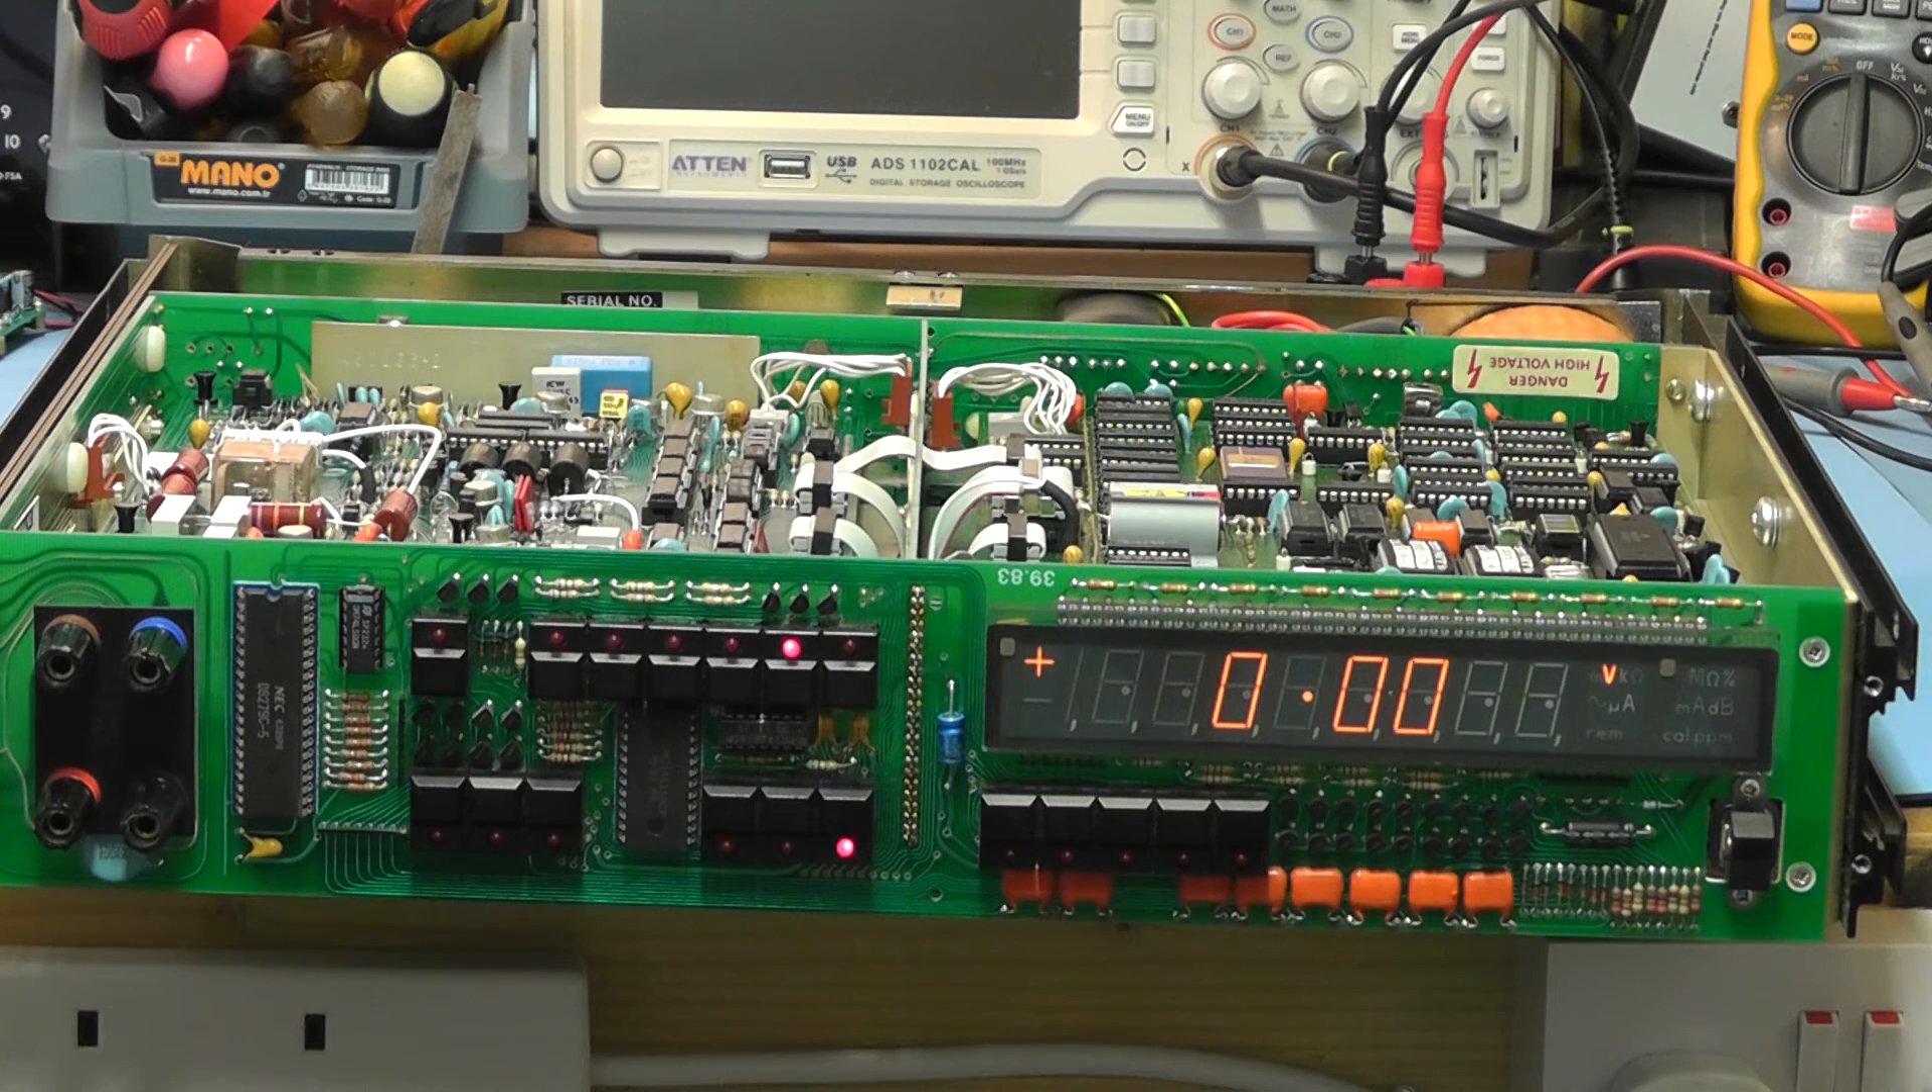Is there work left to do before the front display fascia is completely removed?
No.